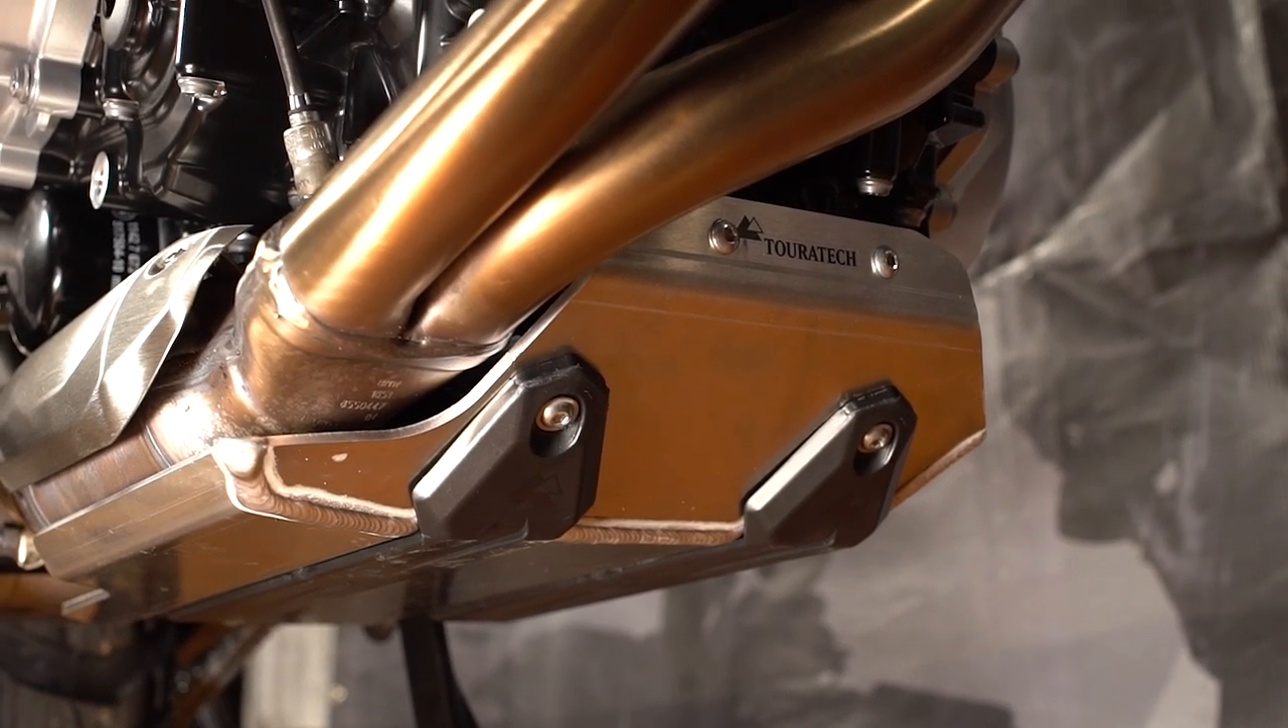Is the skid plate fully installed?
Yes.